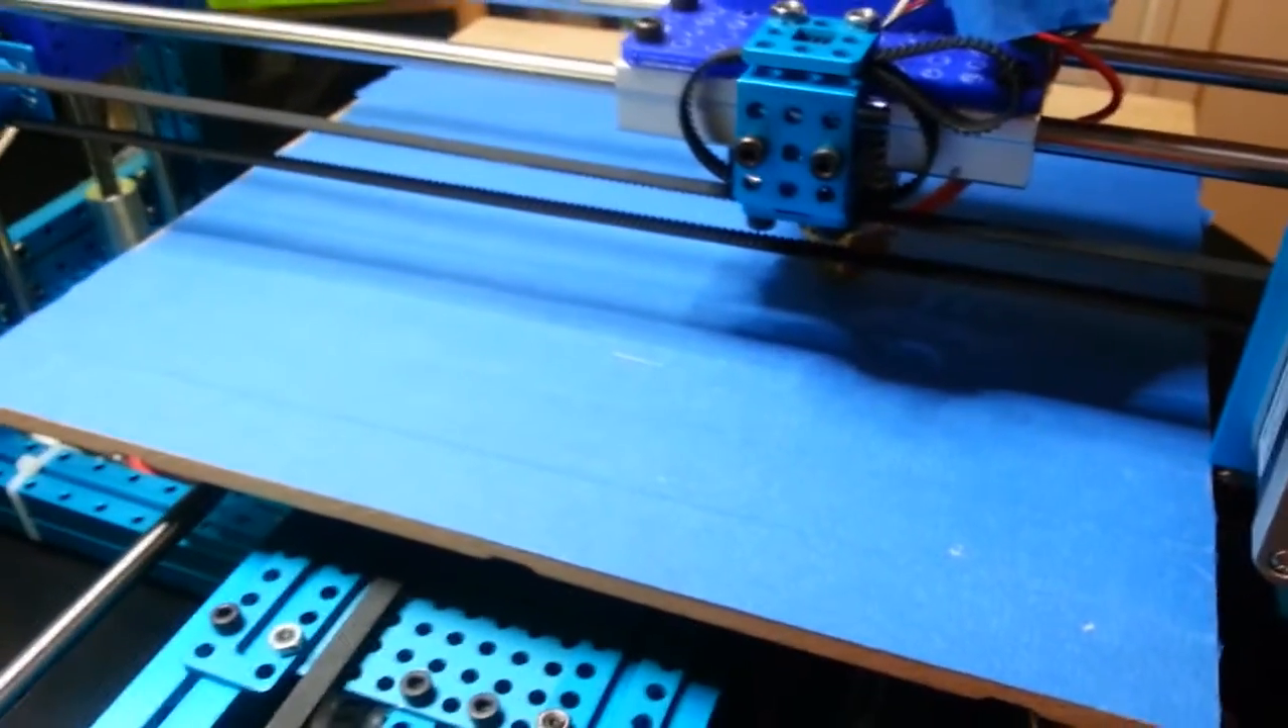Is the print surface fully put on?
Yes.